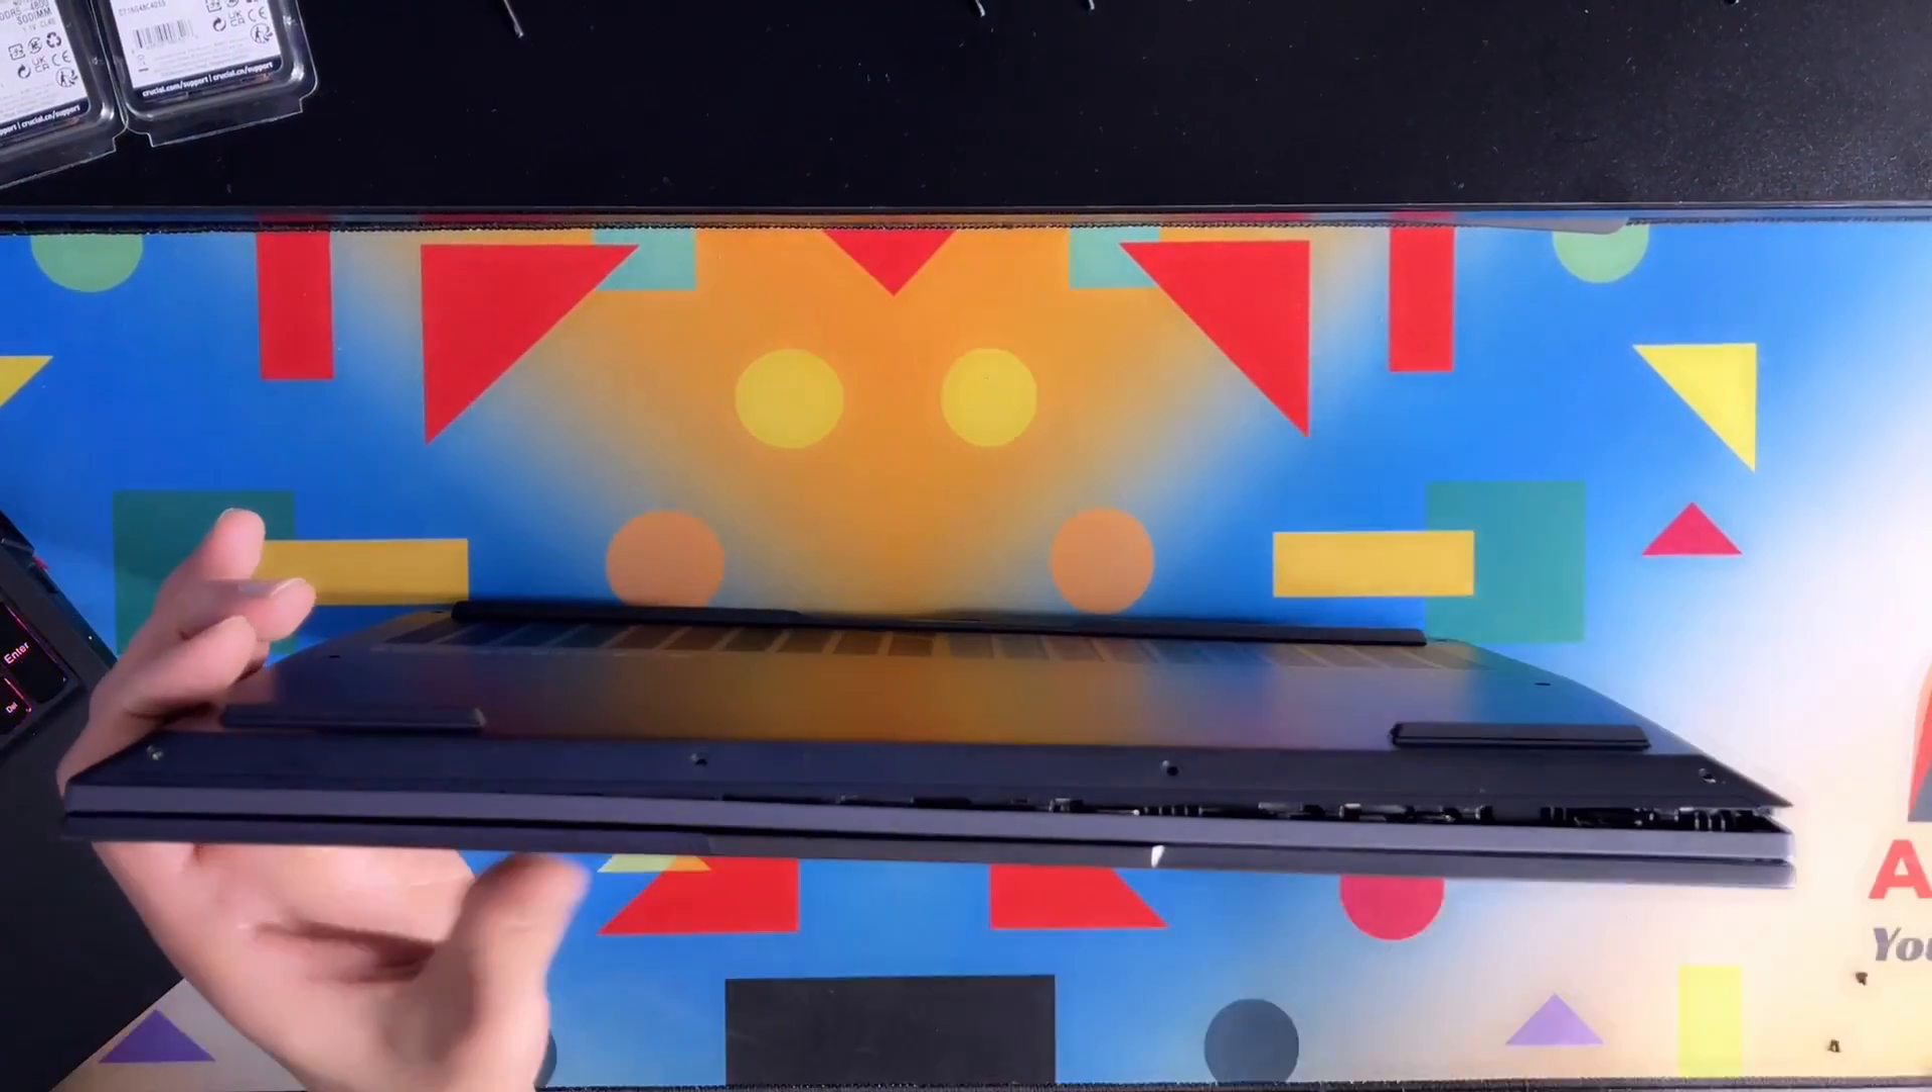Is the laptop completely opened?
No.